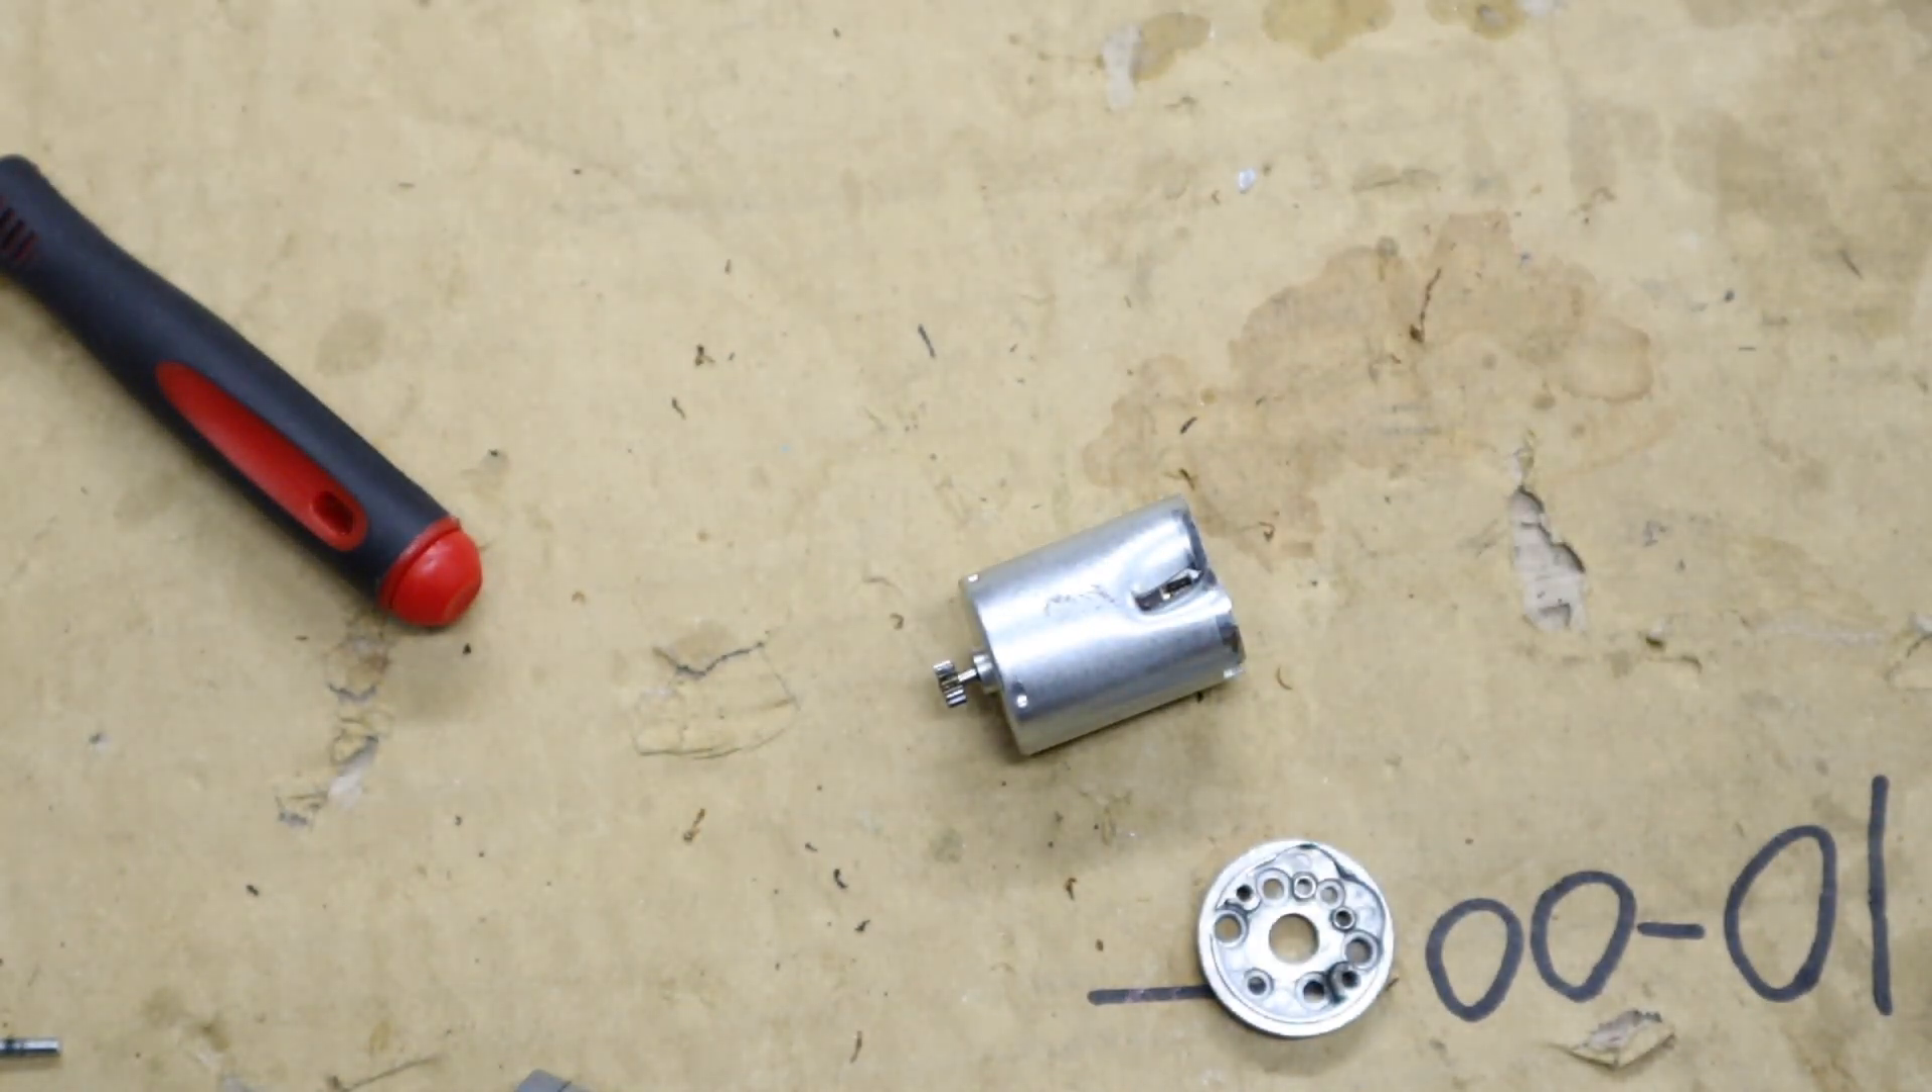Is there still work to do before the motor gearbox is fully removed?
No.